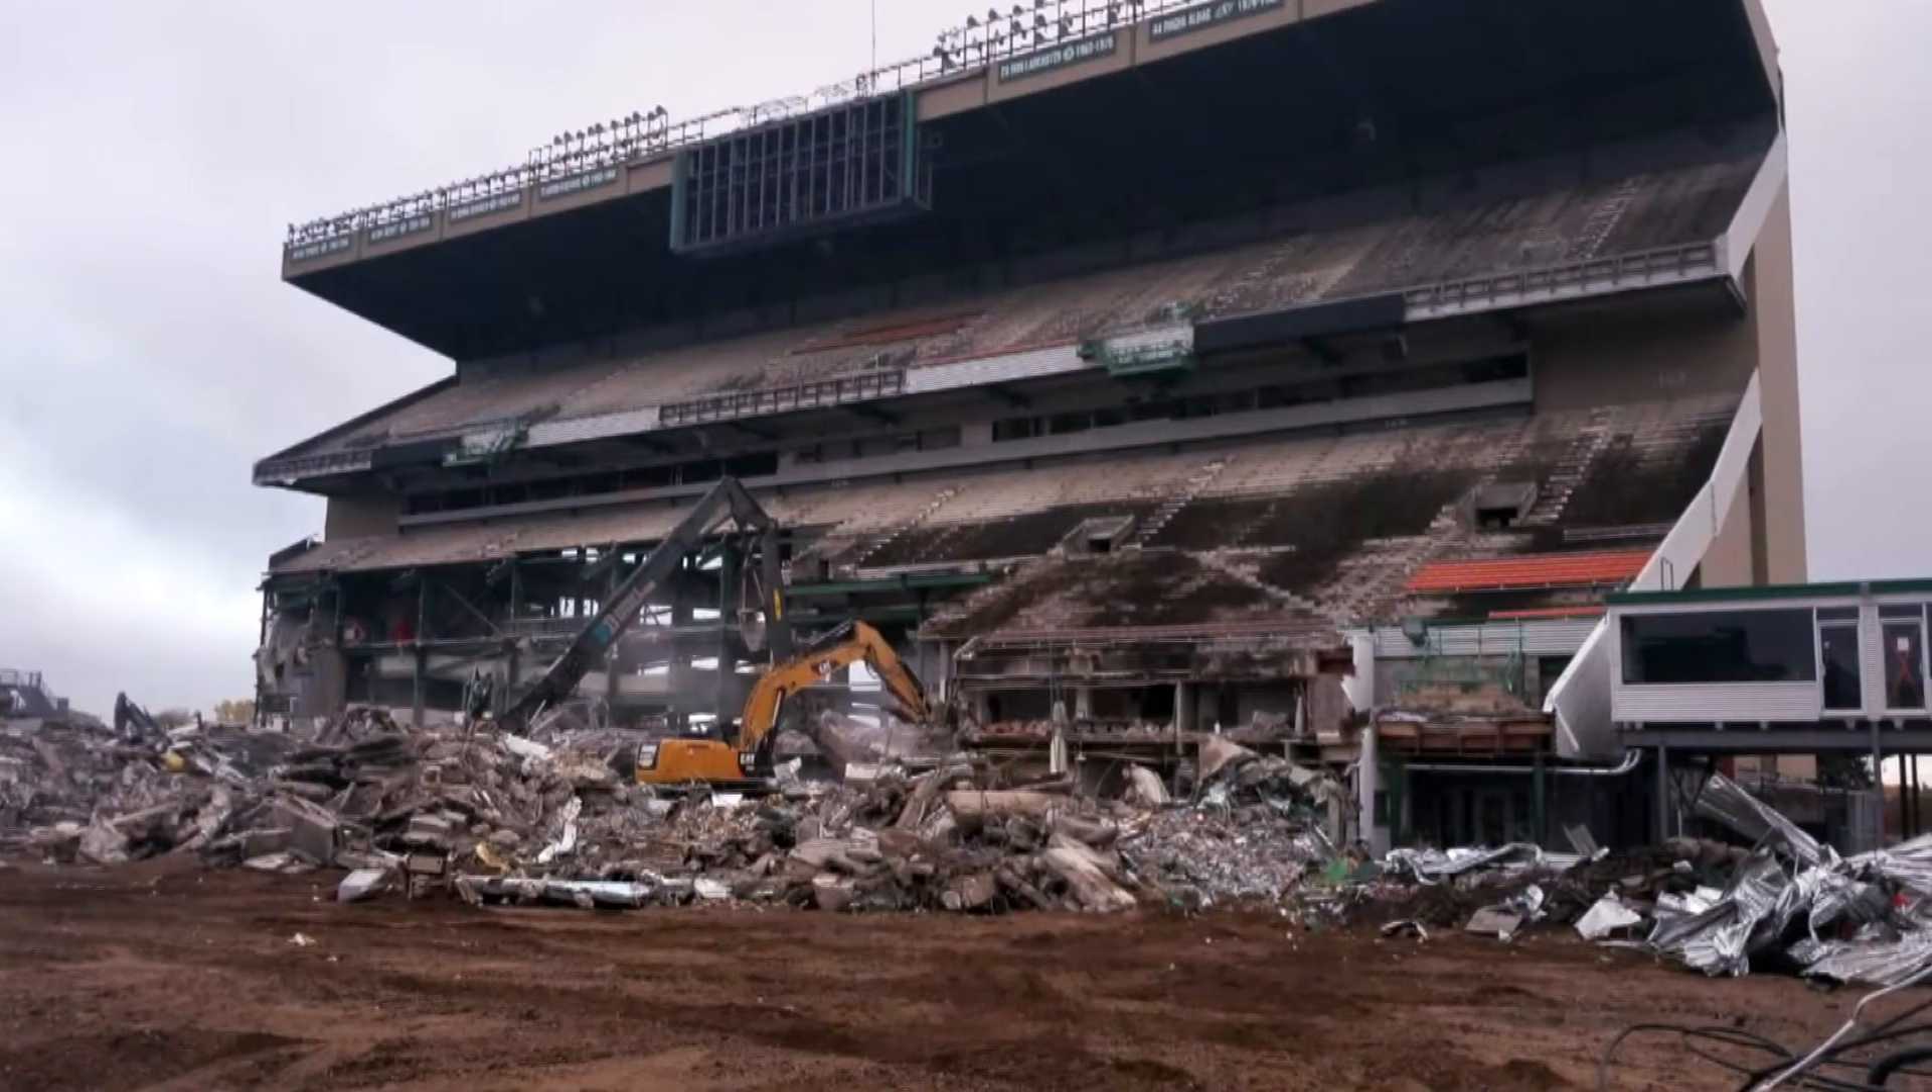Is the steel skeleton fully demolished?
No.